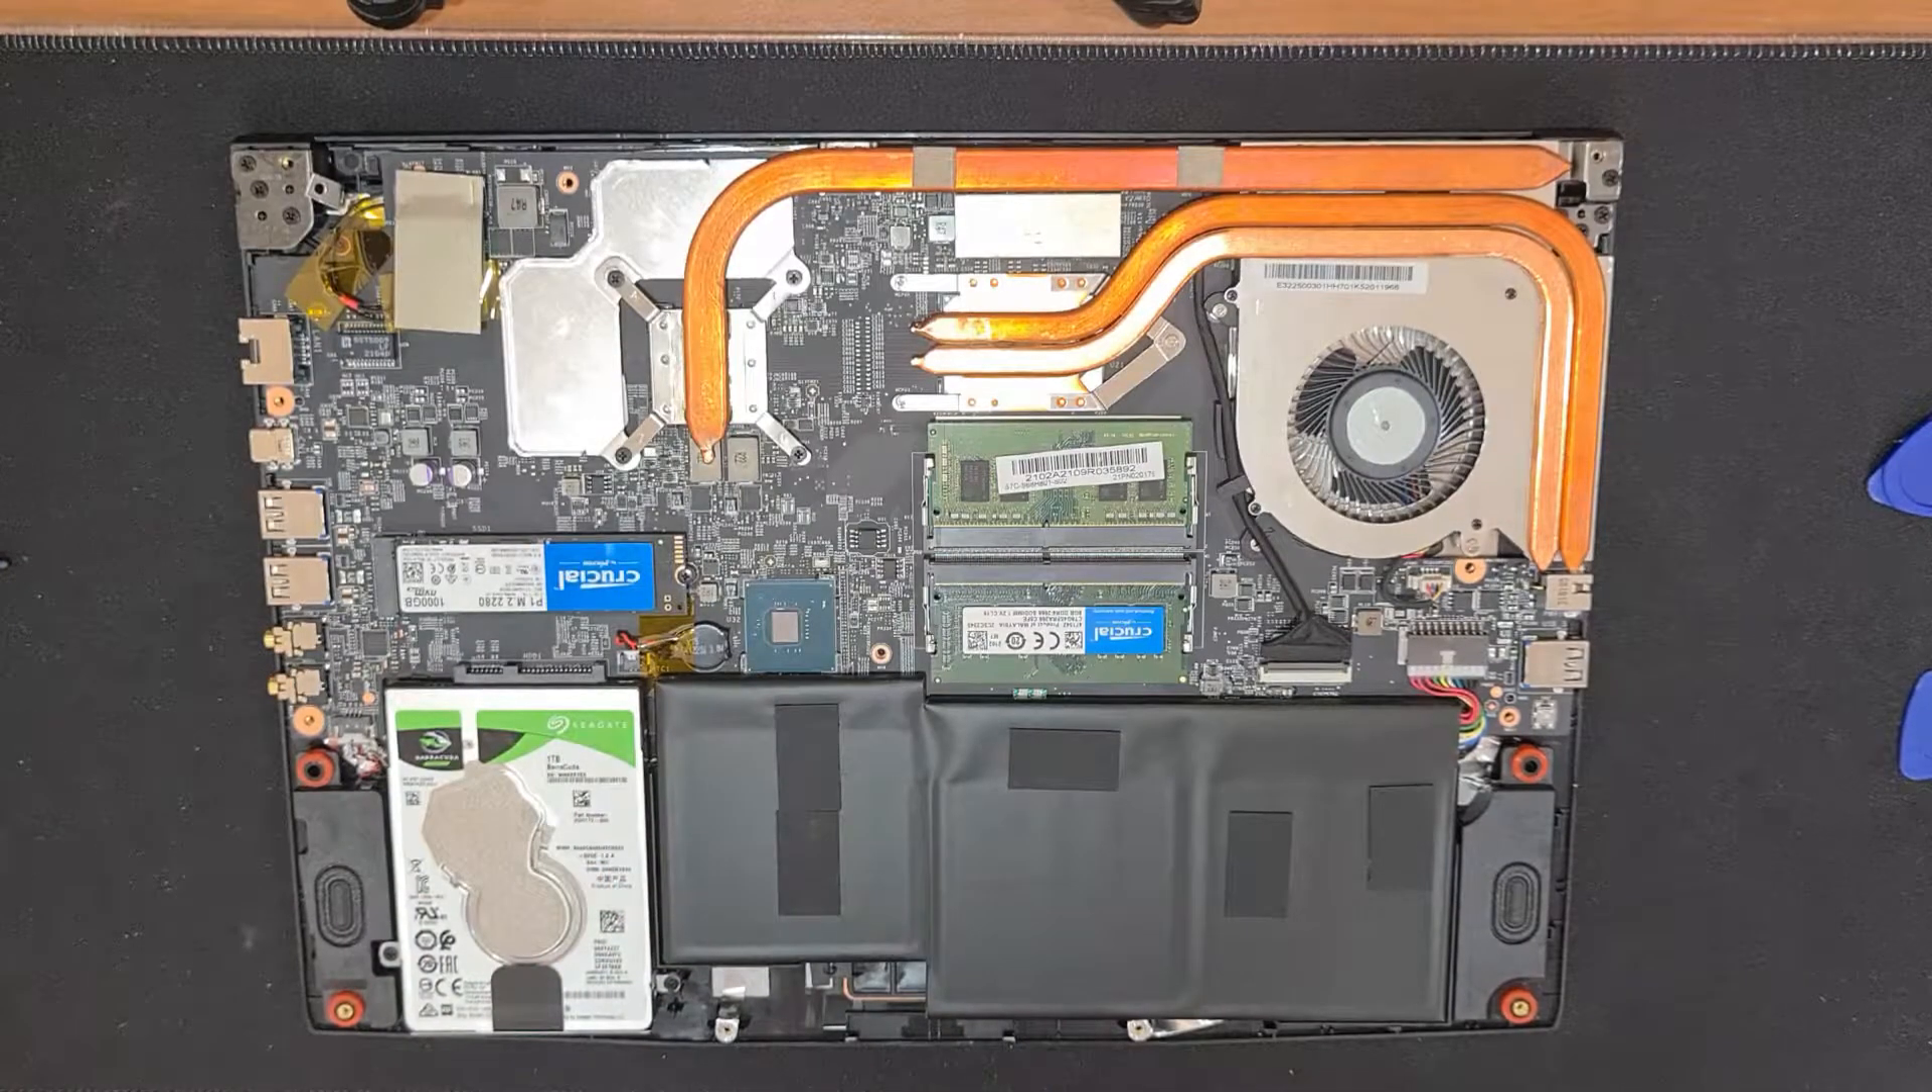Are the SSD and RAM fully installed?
Yes.